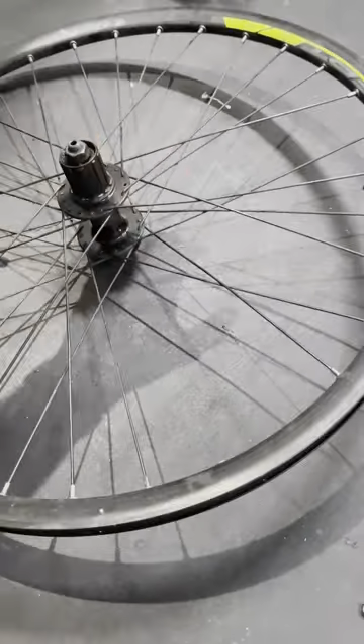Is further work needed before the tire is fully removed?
No.